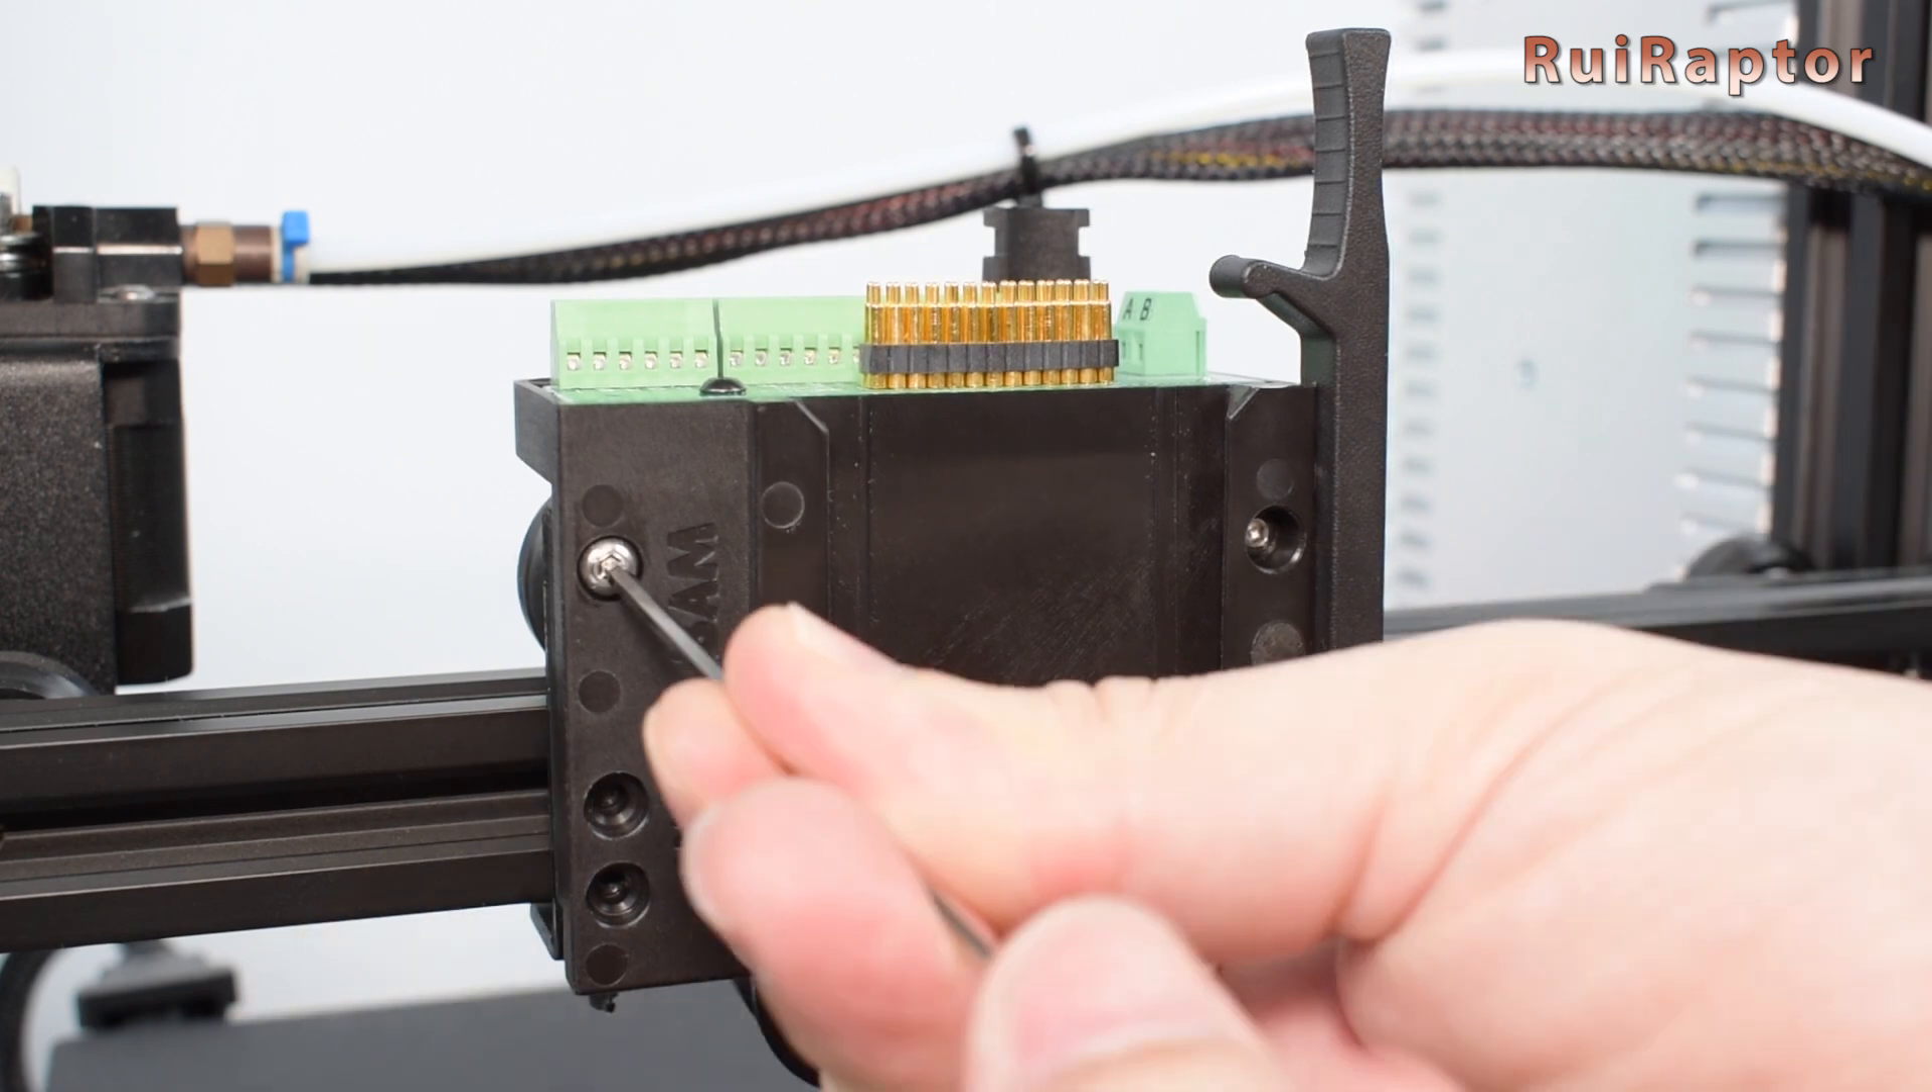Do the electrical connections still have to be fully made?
Yes.